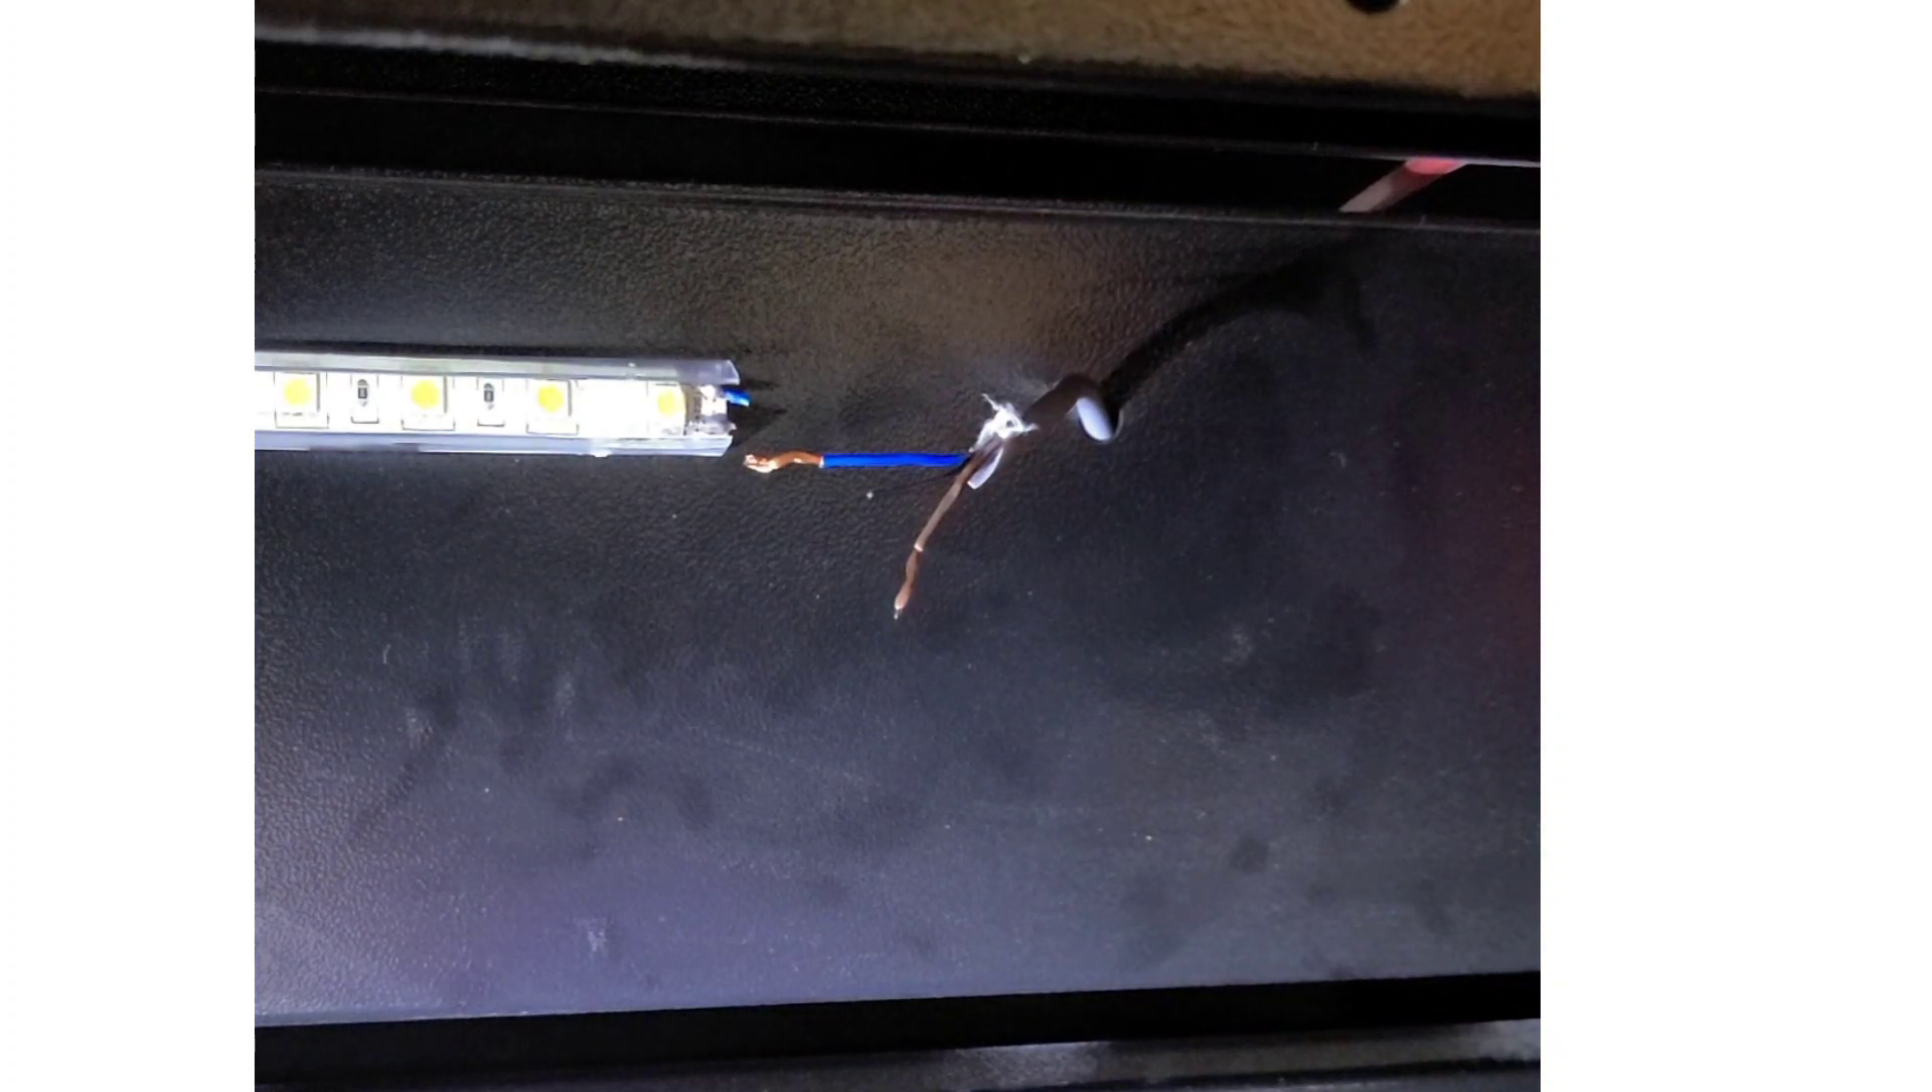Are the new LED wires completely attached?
No.